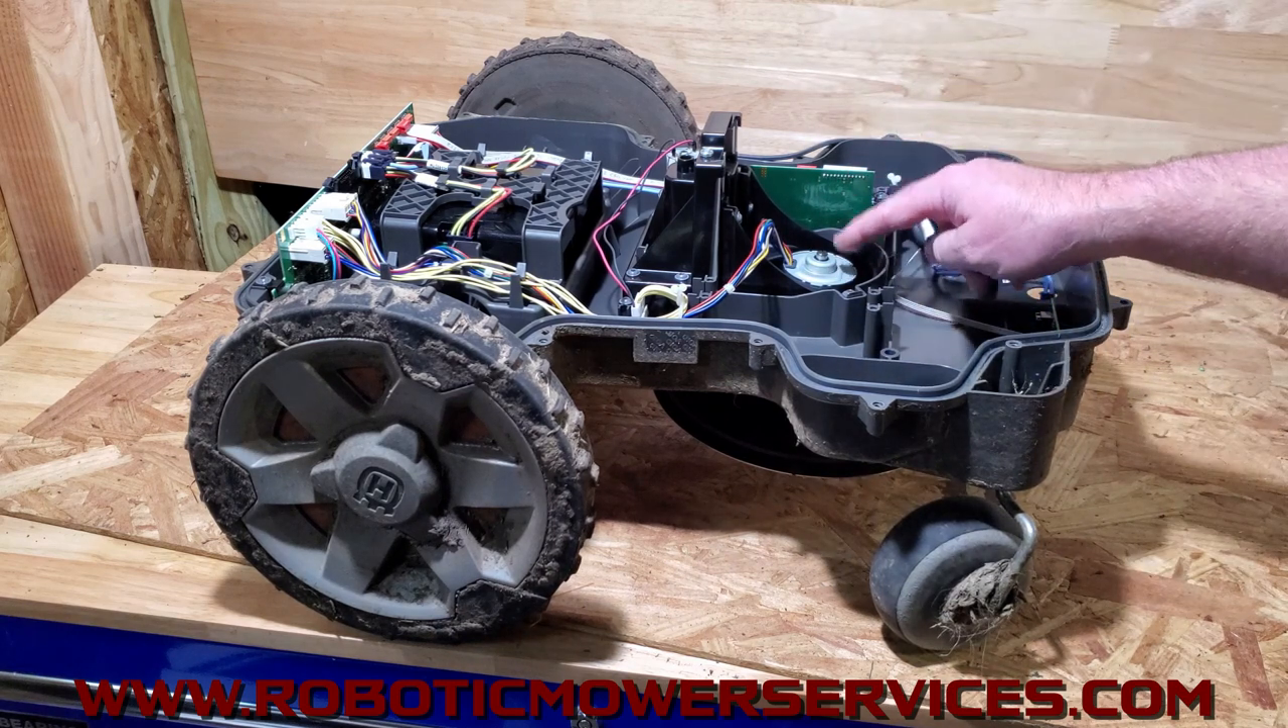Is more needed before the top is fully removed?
No.